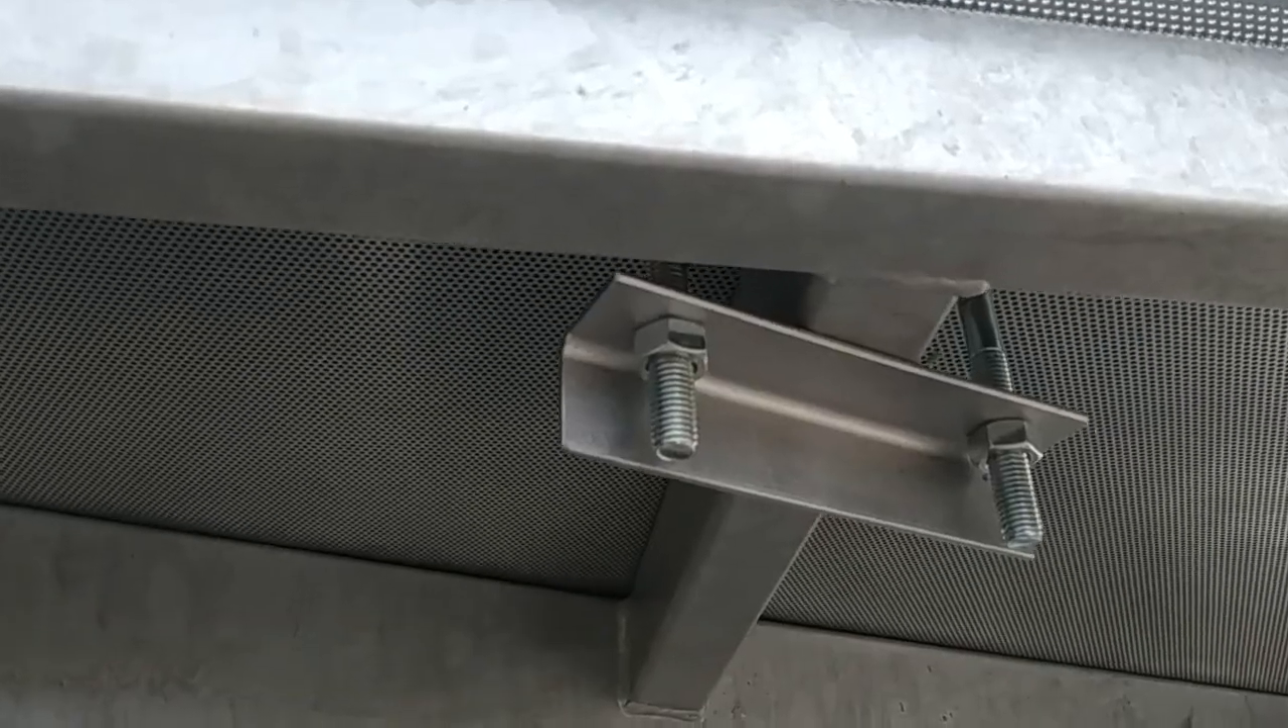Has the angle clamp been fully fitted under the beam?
Yes.